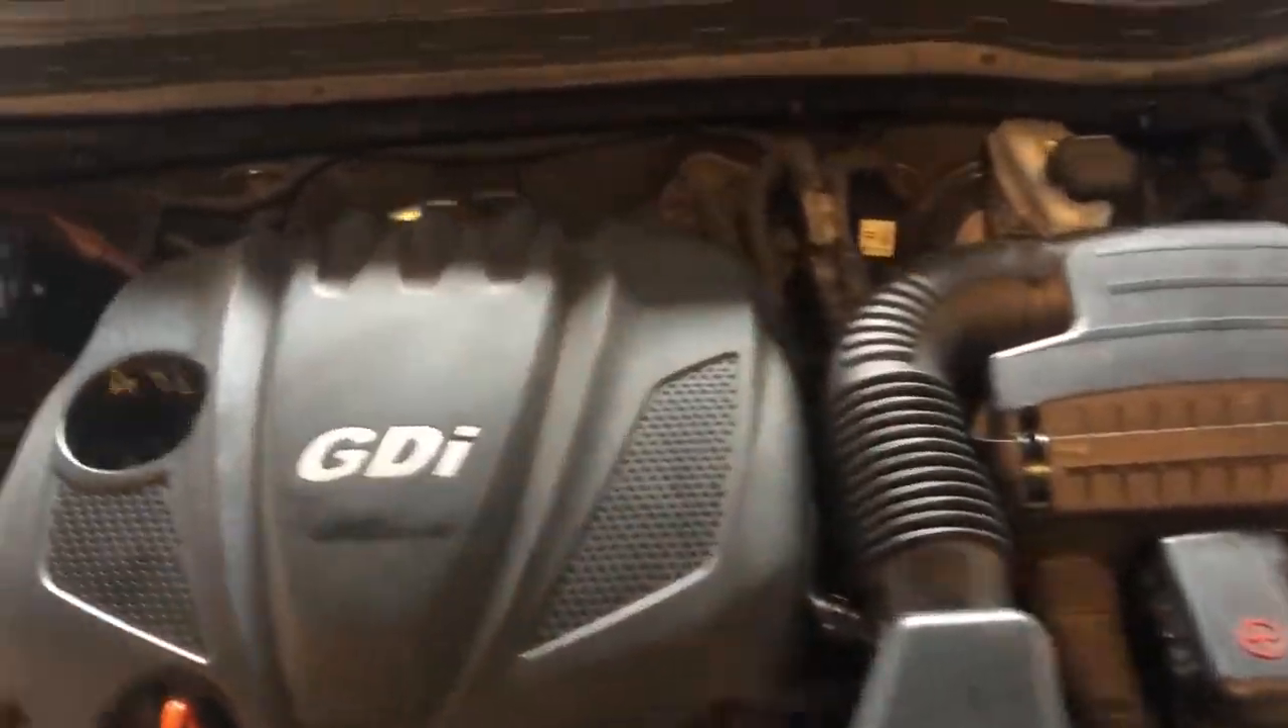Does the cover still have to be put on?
No.